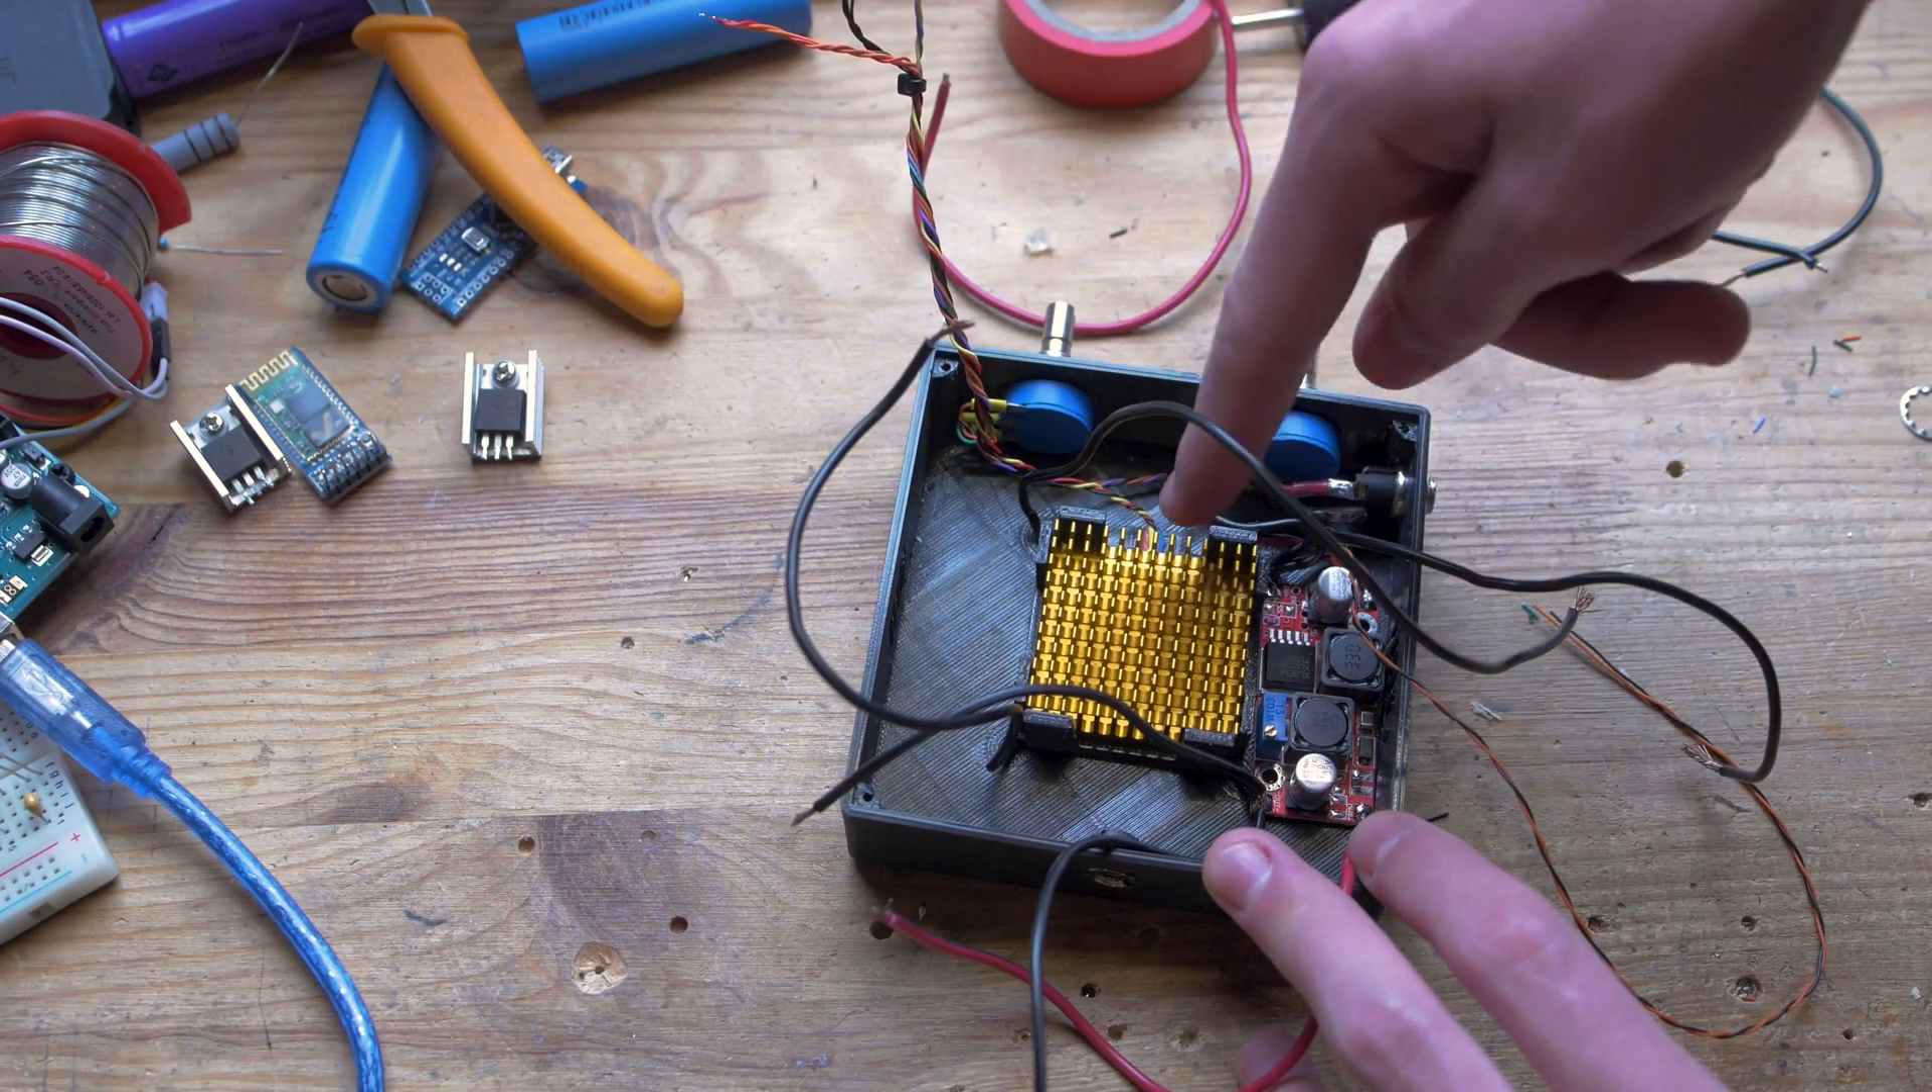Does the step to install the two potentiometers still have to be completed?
No.